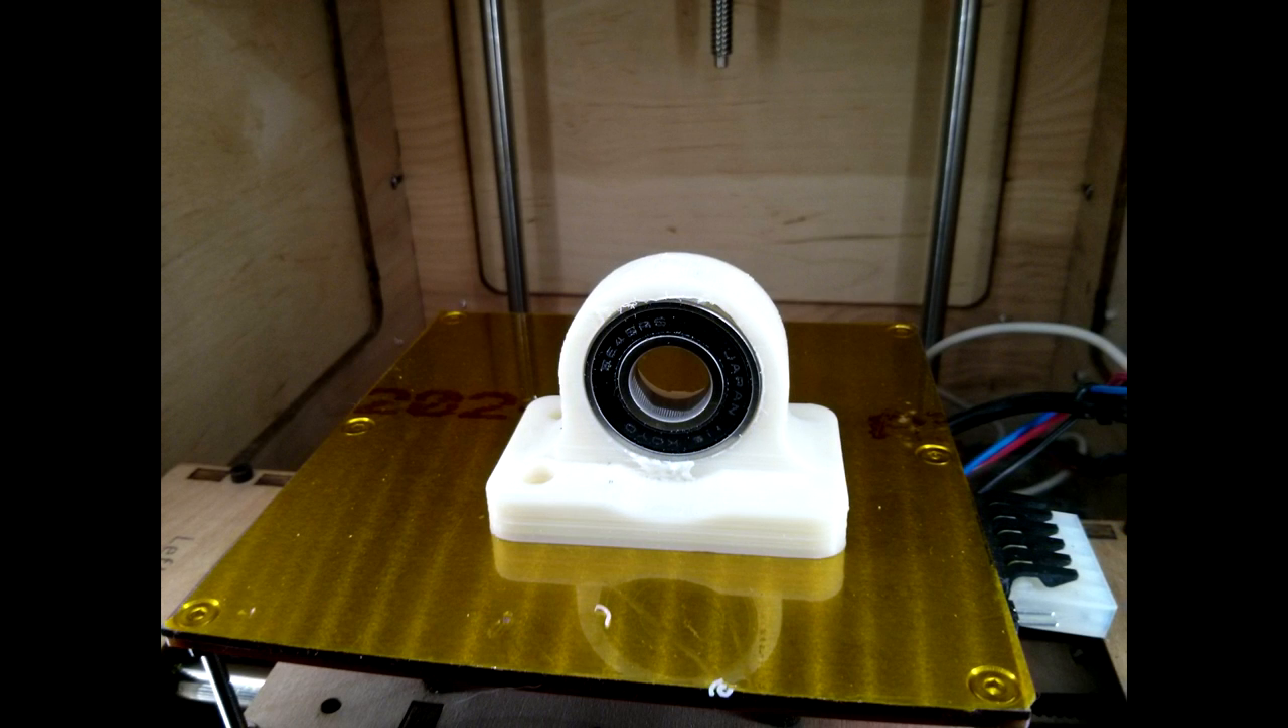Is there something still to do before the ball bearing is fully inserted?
No.